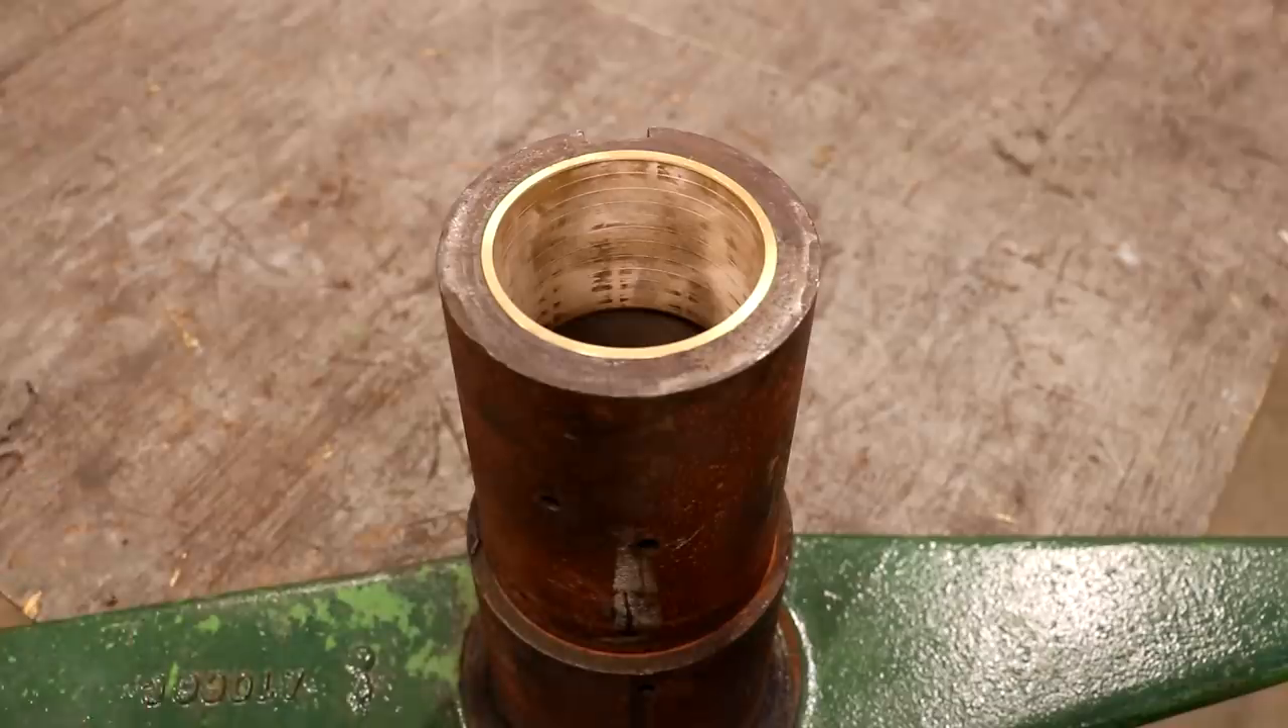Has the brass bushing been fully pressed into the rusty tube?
Yes.